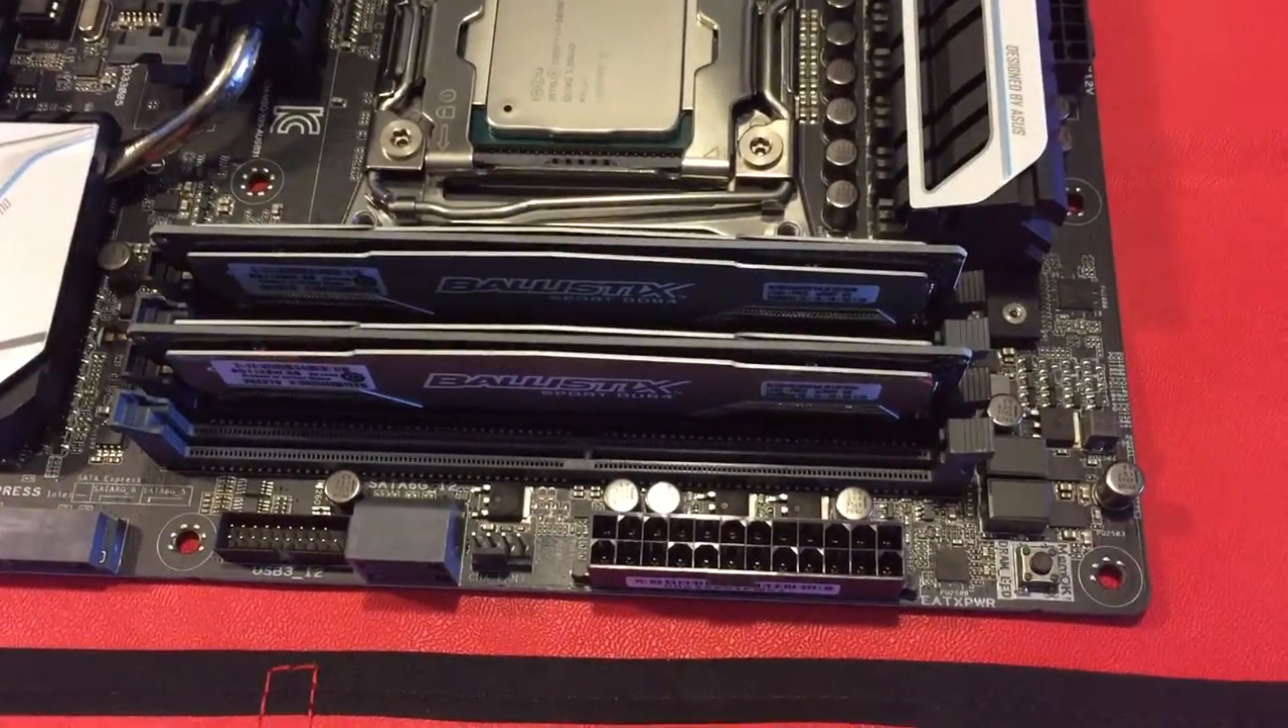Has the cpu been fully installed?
Yes.